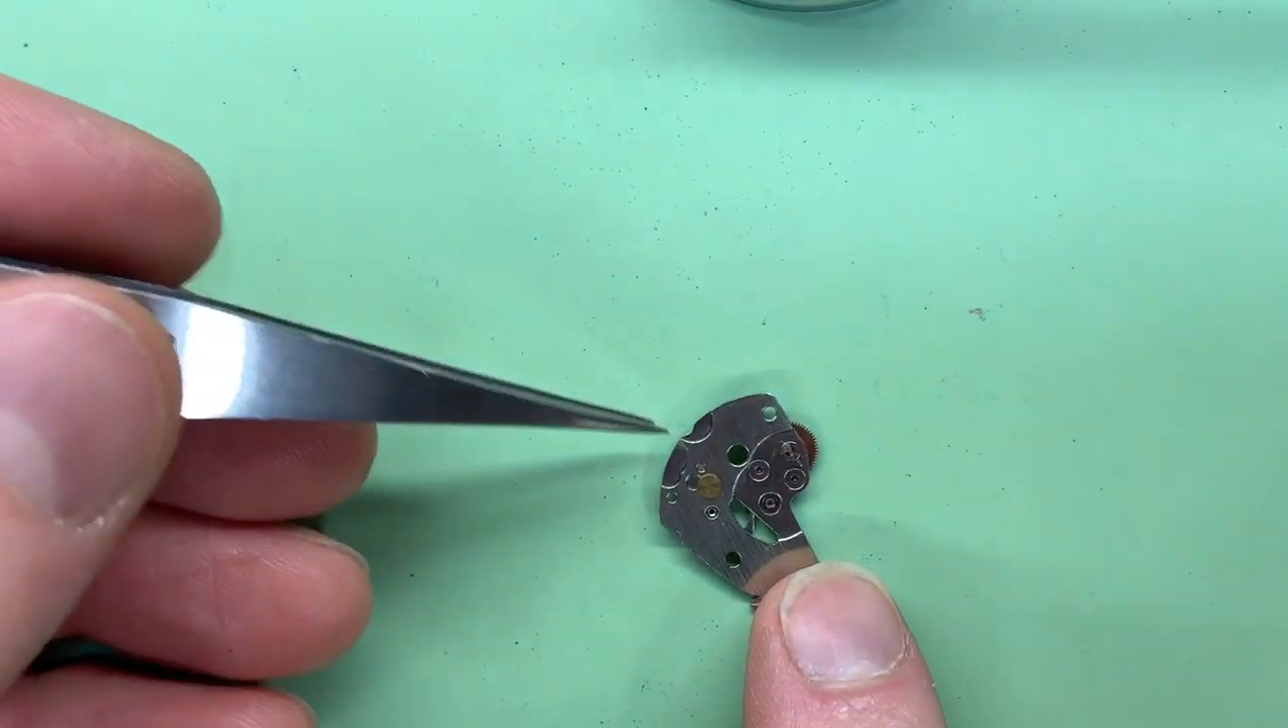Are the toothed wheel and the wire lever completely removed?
No.